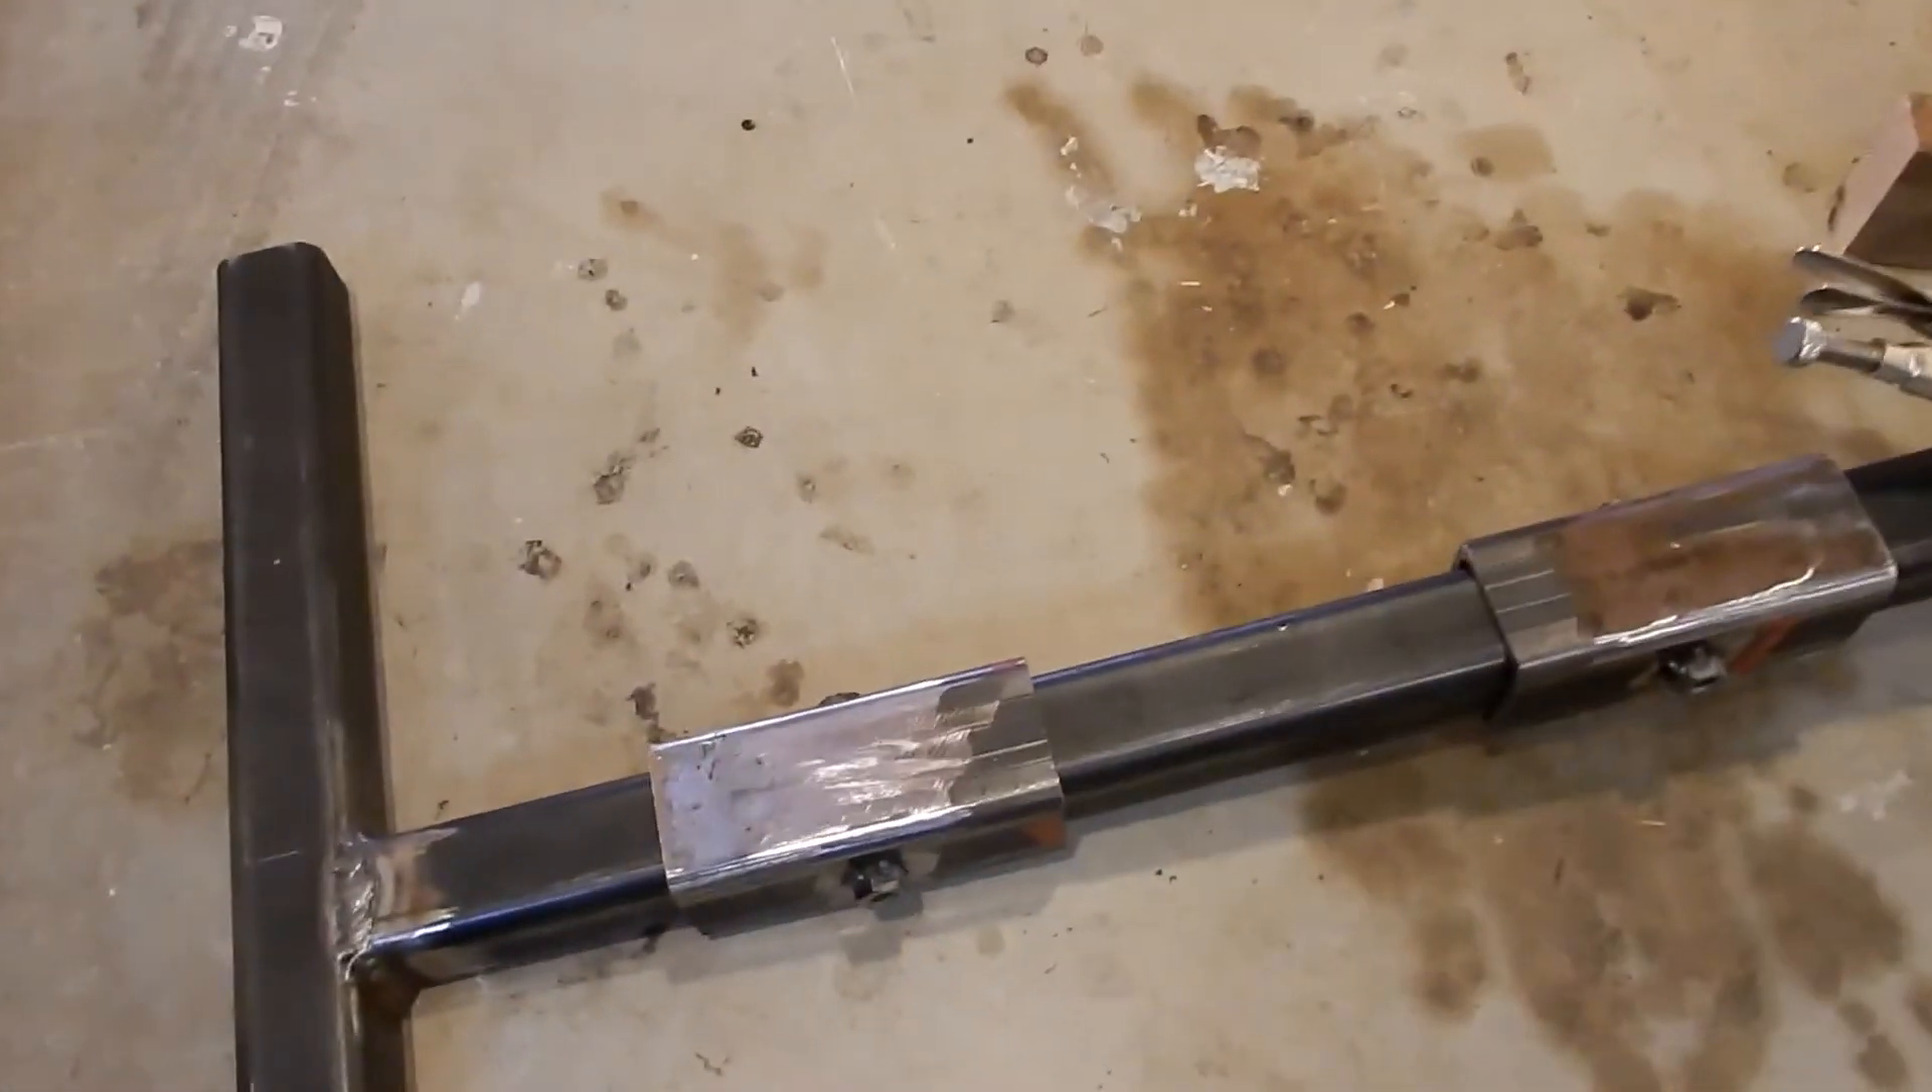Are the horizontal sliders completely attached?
Yes.